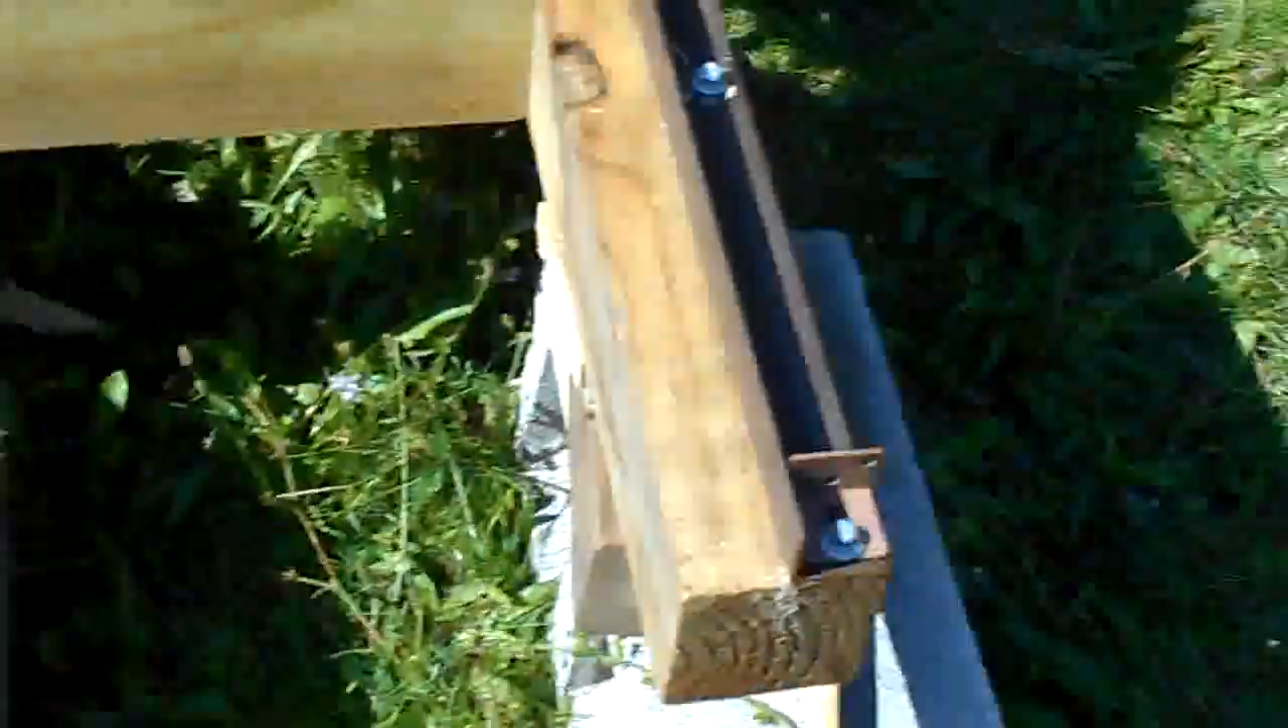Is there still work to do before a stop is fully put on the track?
No.